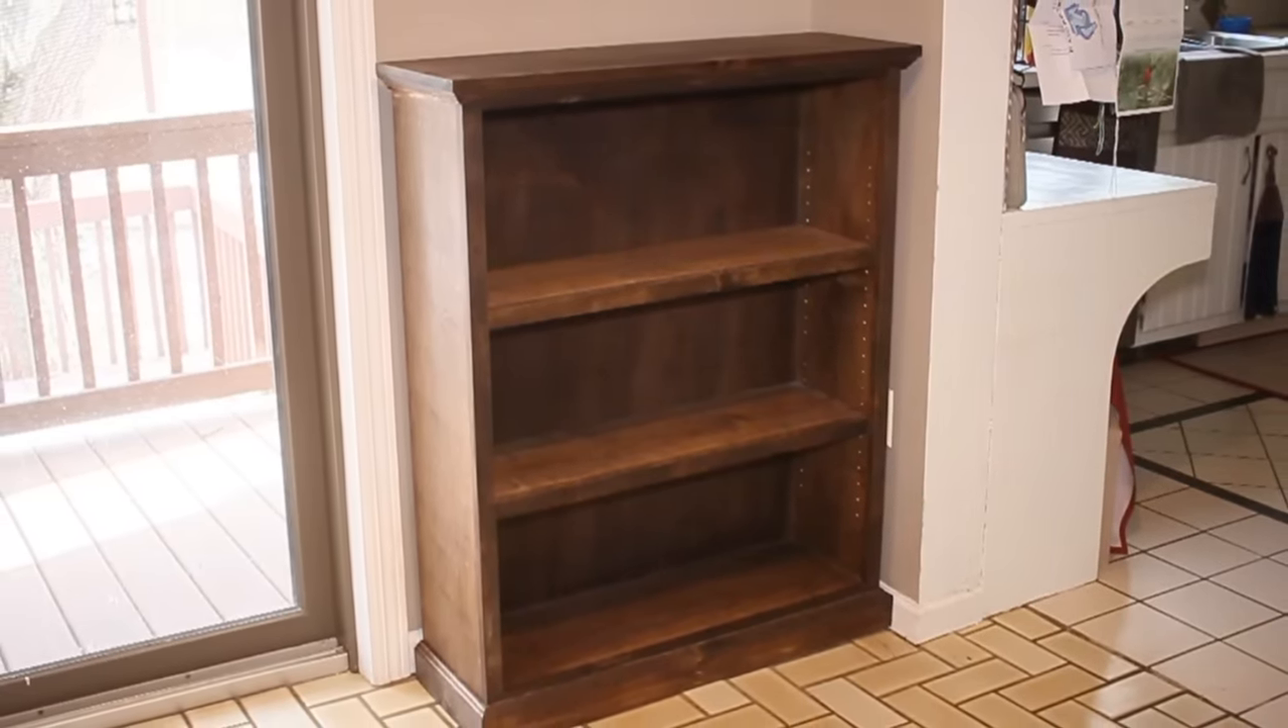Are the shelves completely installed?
Yes.